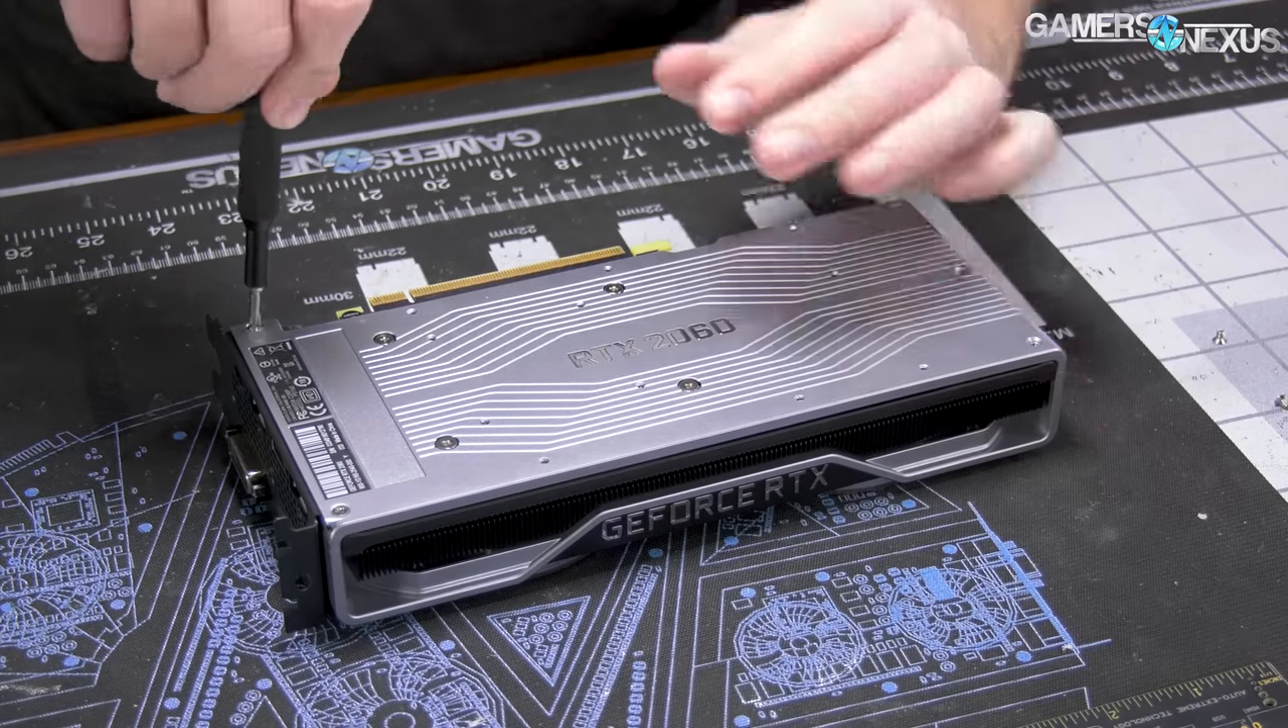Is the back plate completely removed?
No.